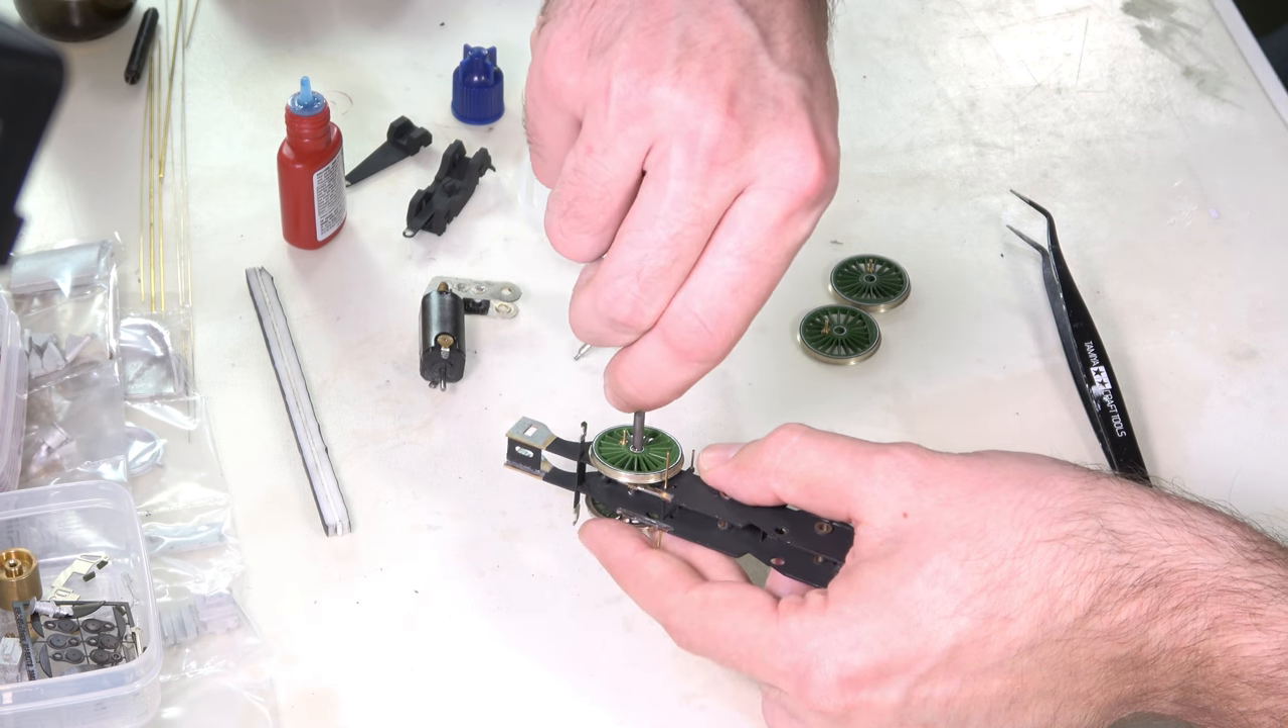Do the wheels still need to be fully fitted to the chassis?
Yes.